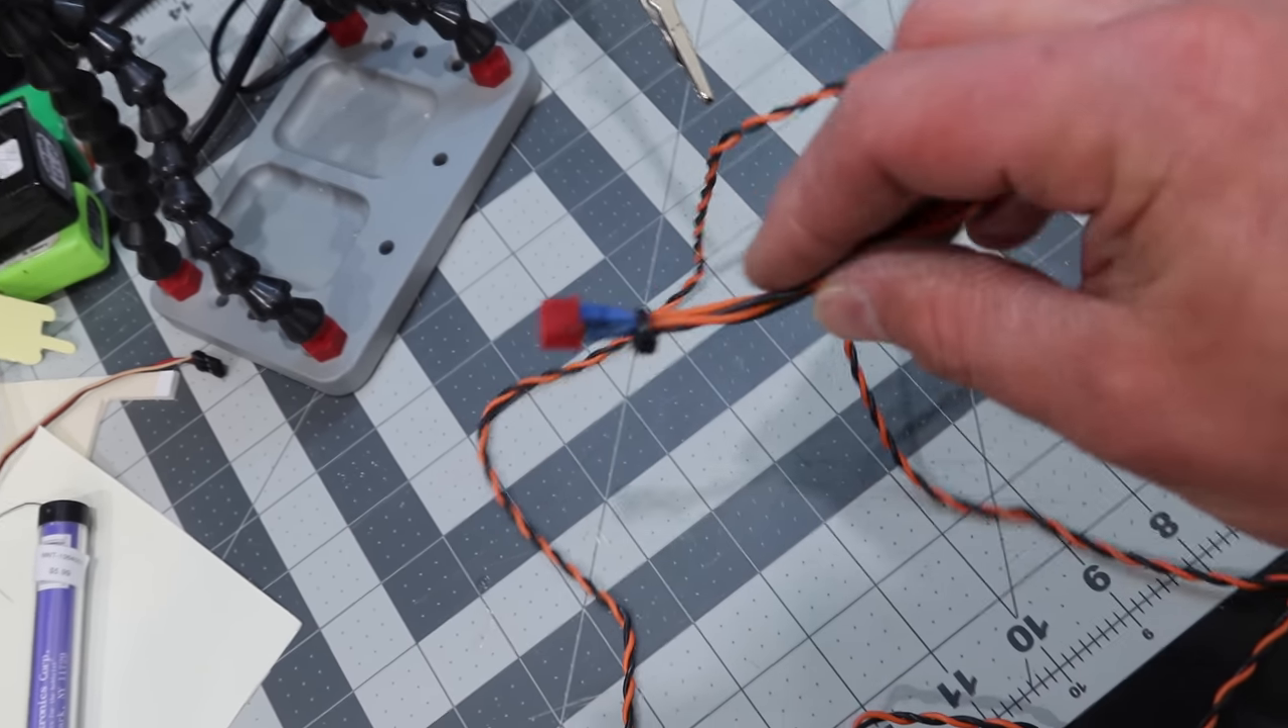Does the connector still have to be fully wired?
No.